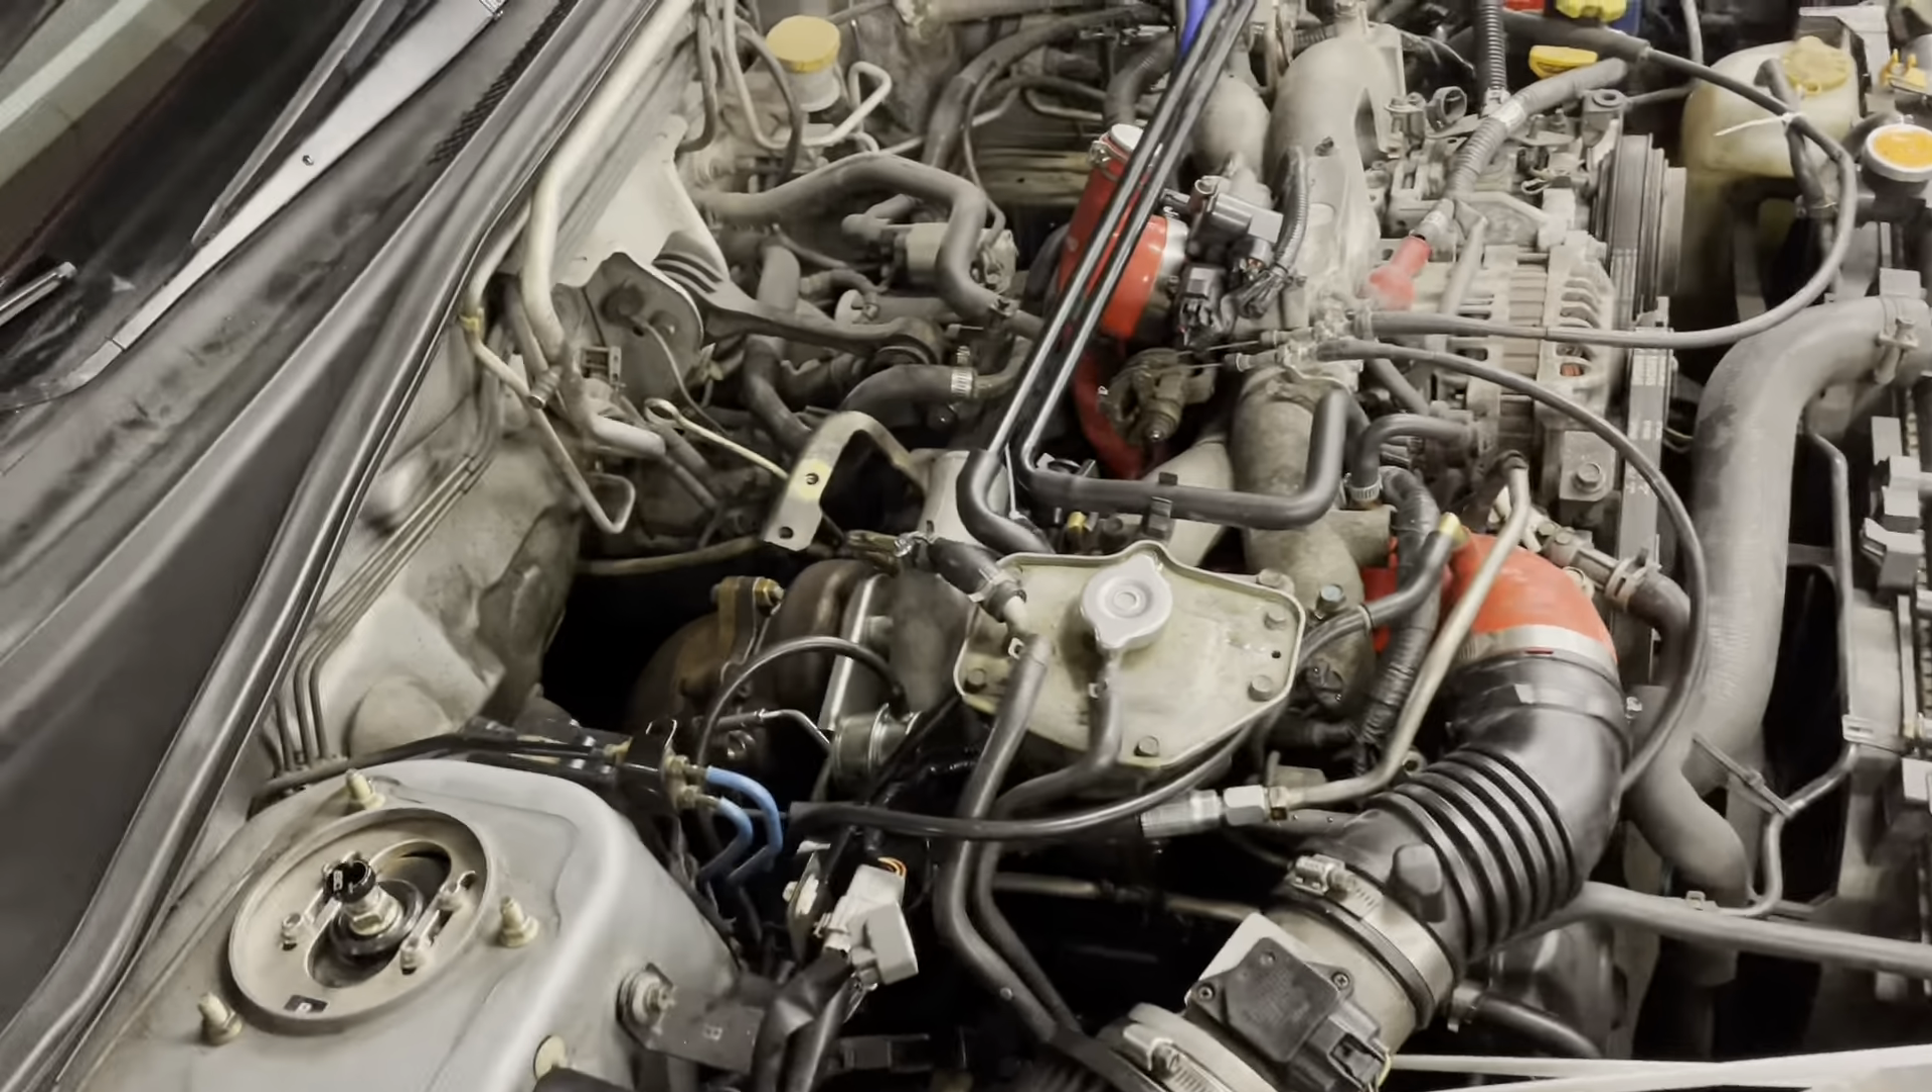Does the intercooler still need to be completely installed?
Yes.